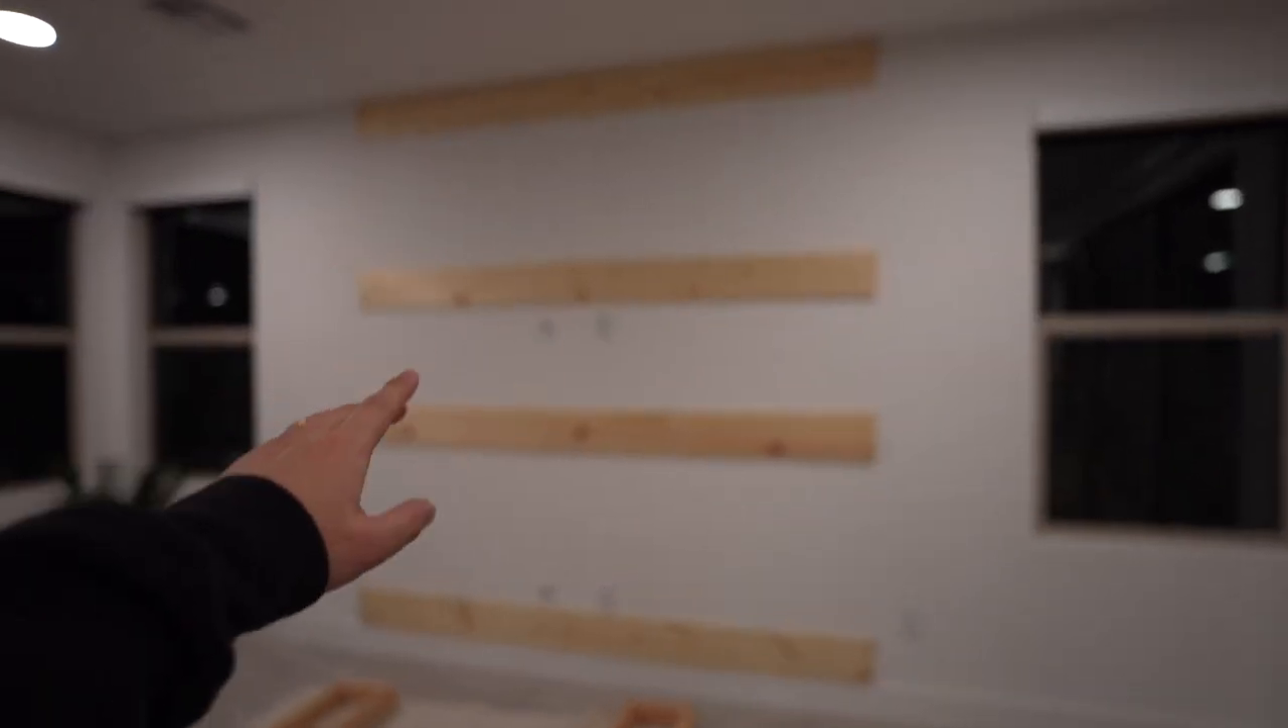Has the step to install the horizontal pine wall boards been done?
Yes.